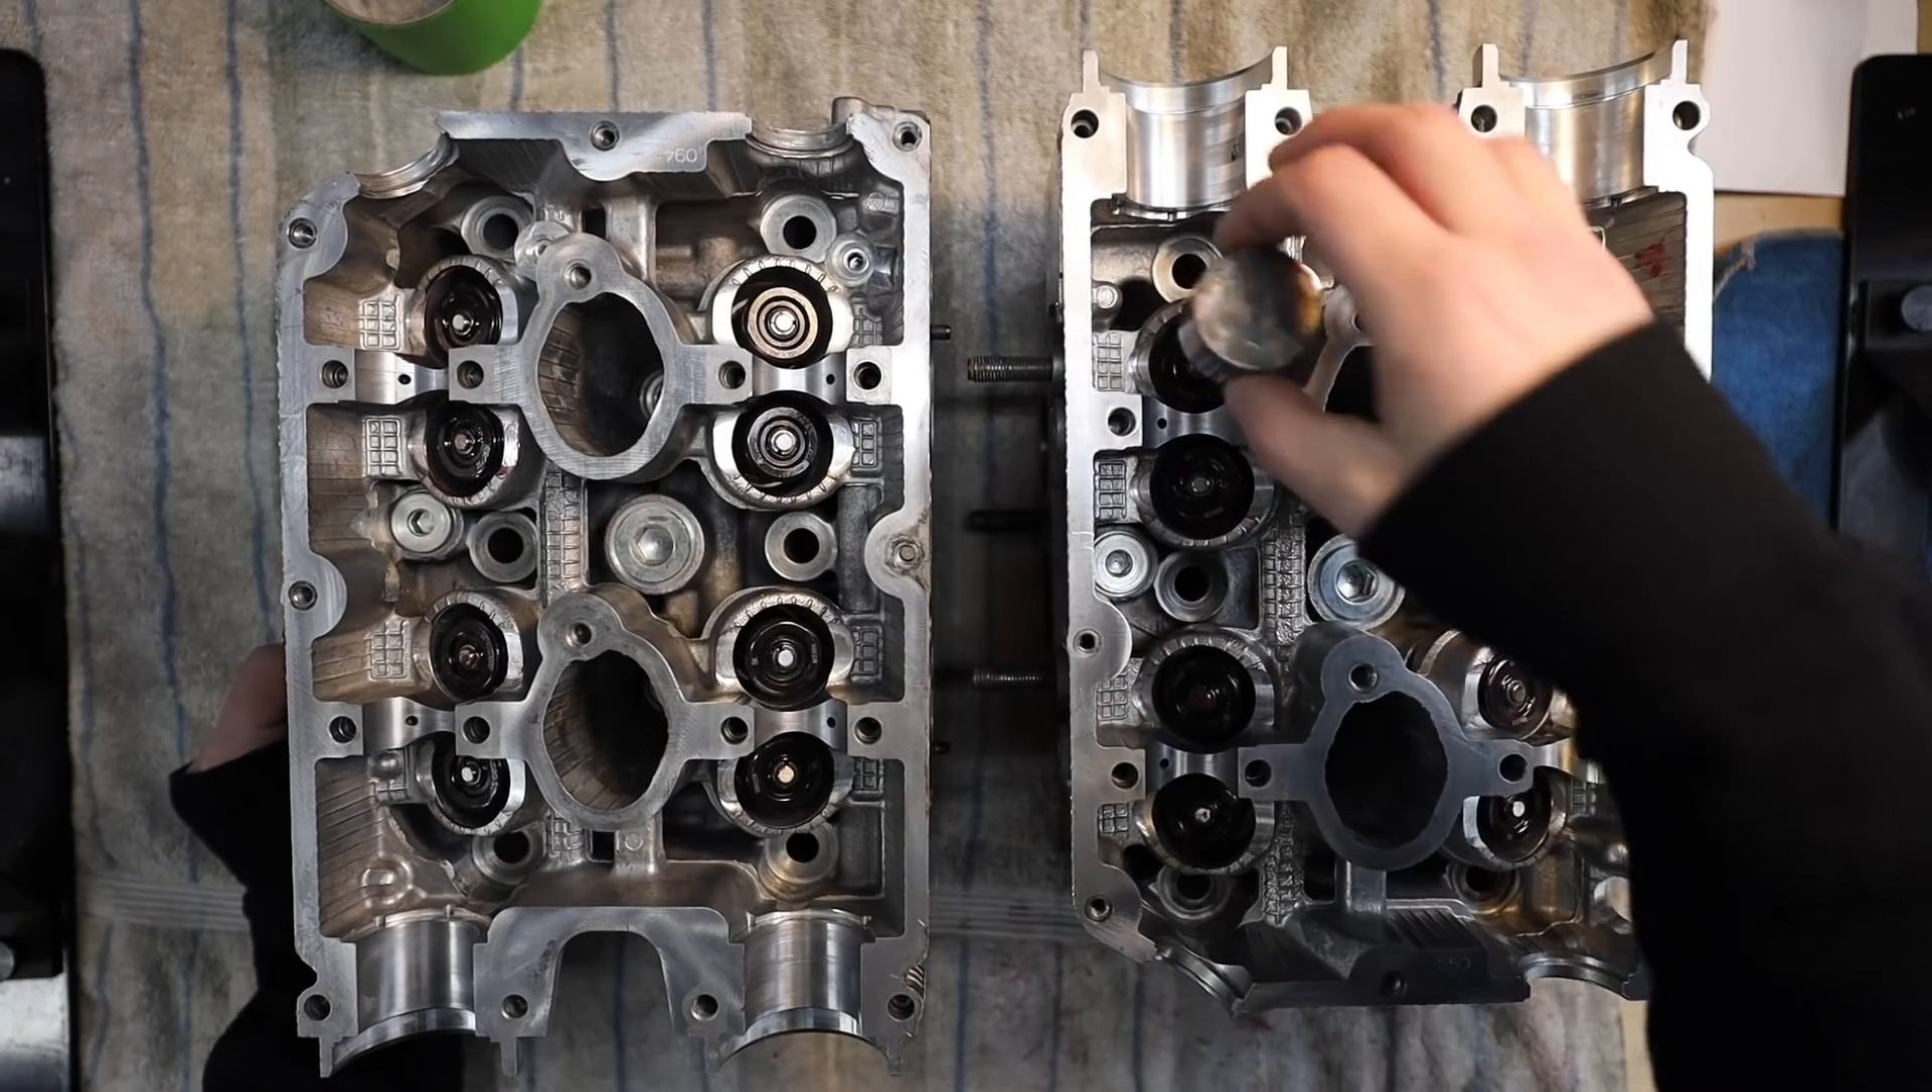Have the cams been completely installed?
No.